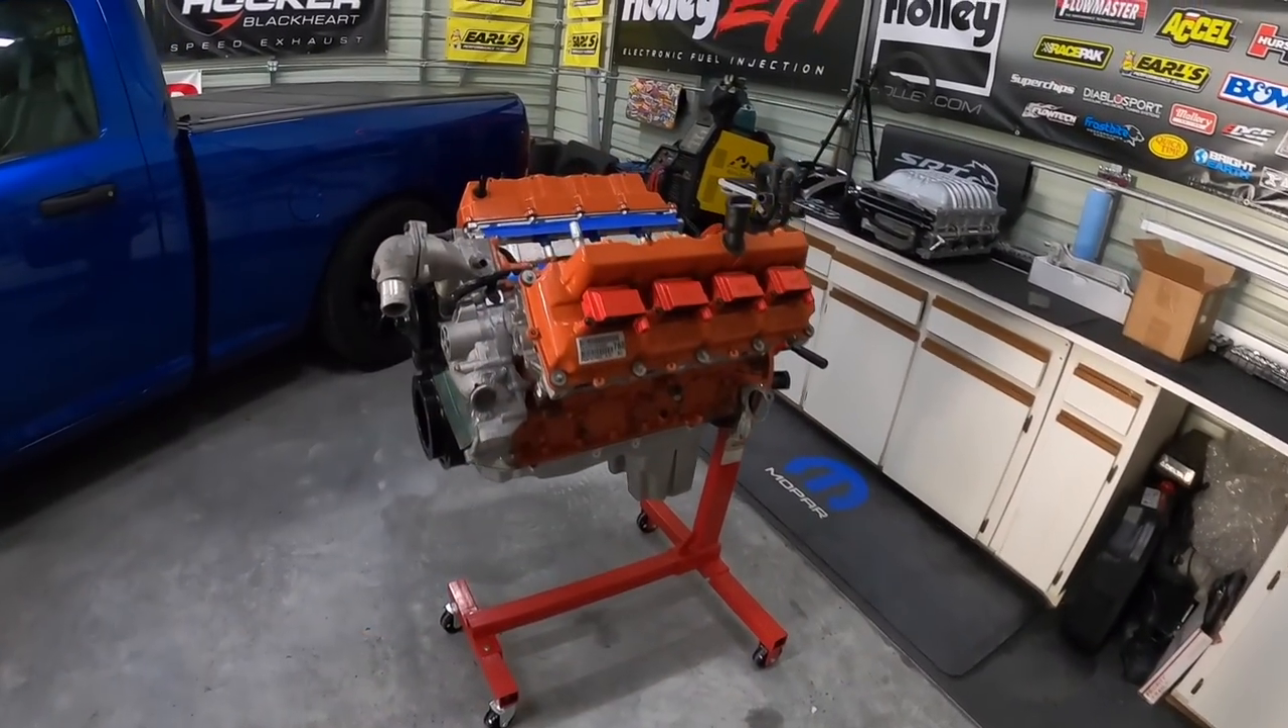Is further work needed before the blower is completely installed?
Yes.